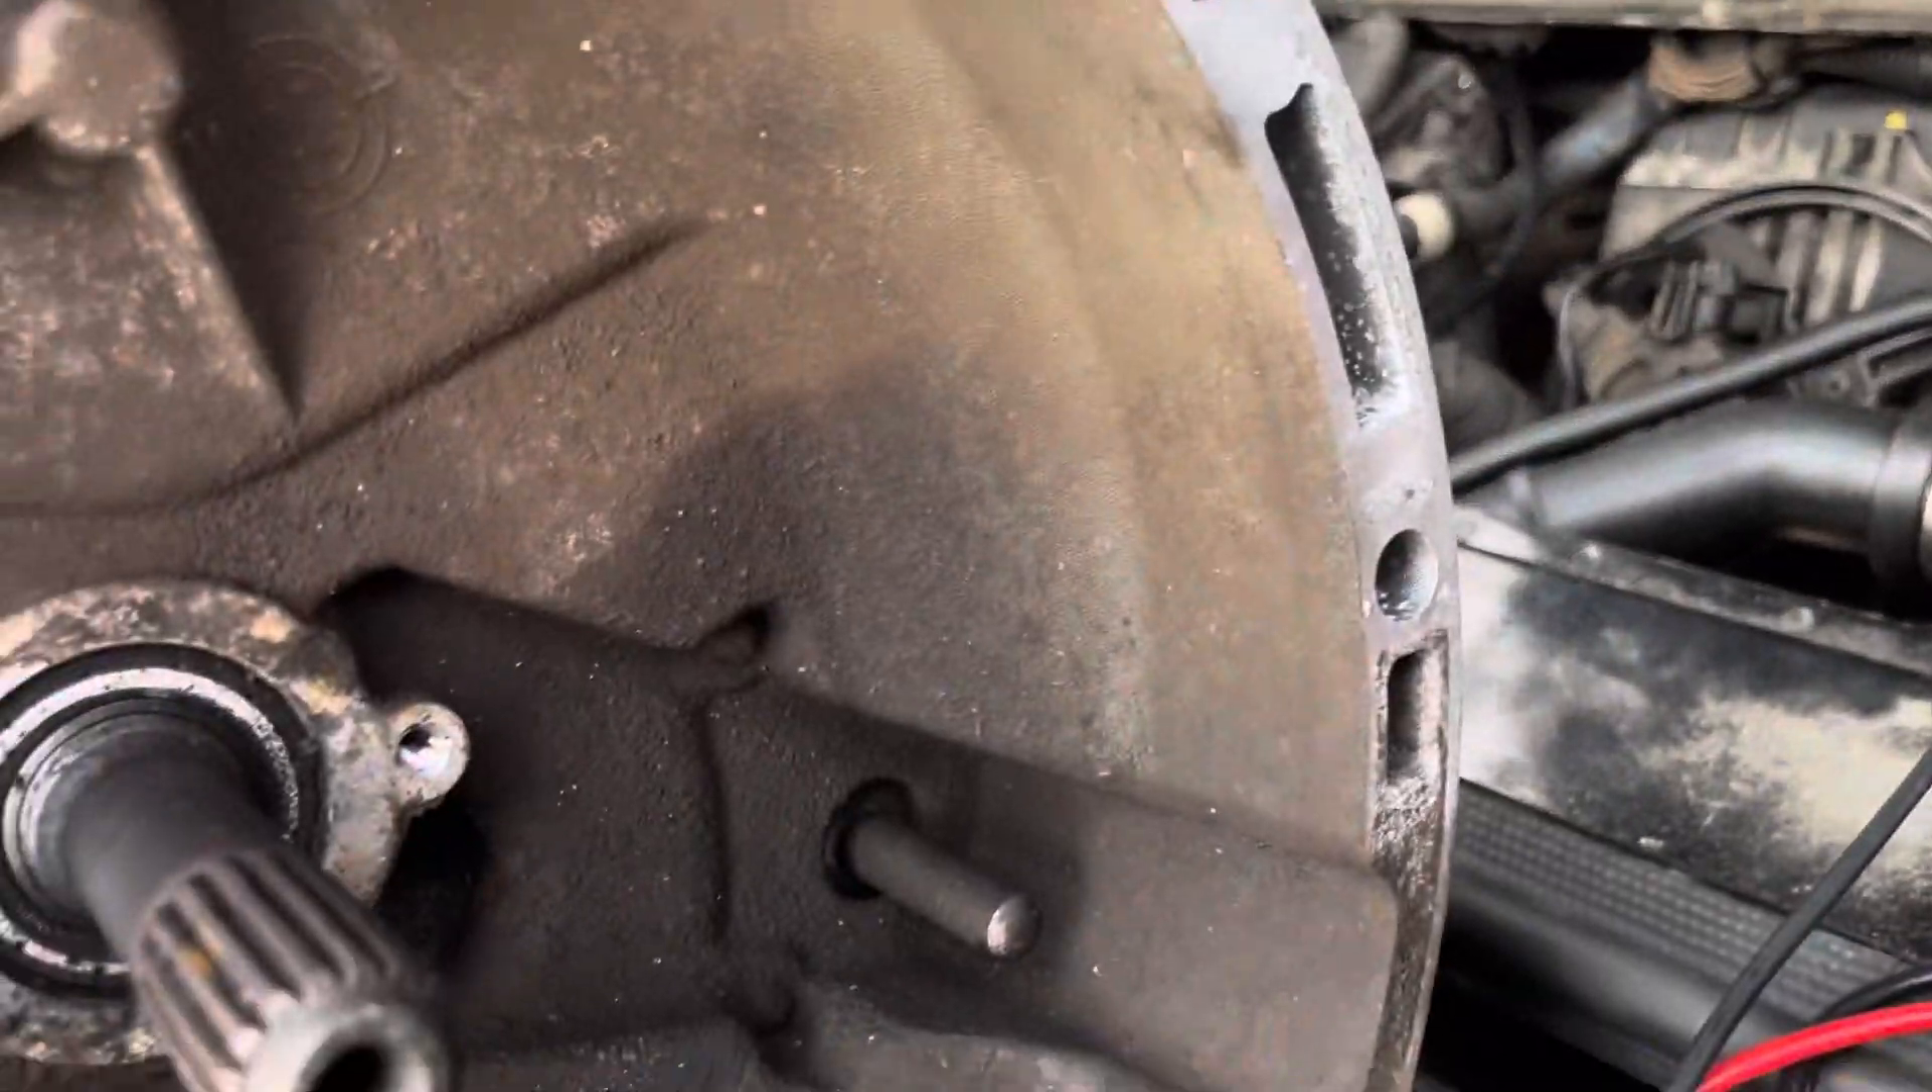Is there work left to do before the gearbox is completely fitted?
Yes.